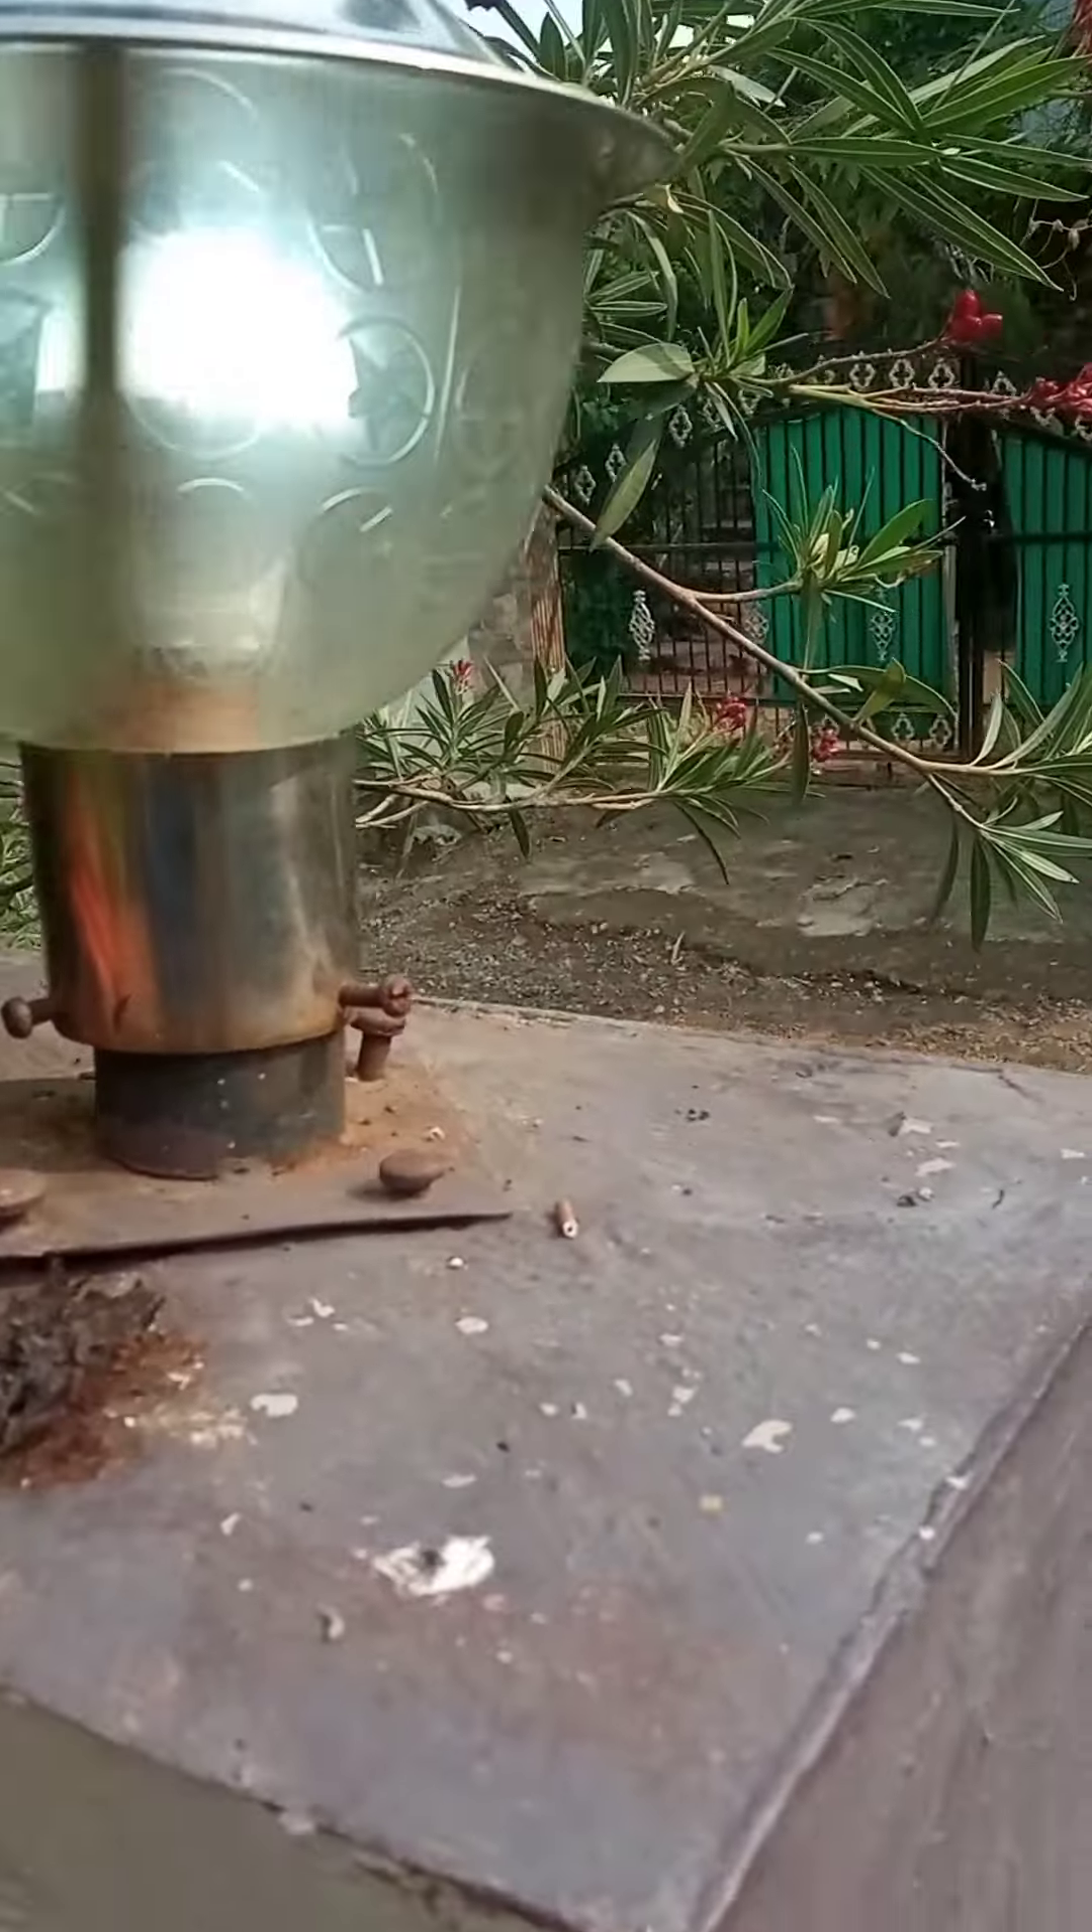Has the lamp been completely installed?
Yes.